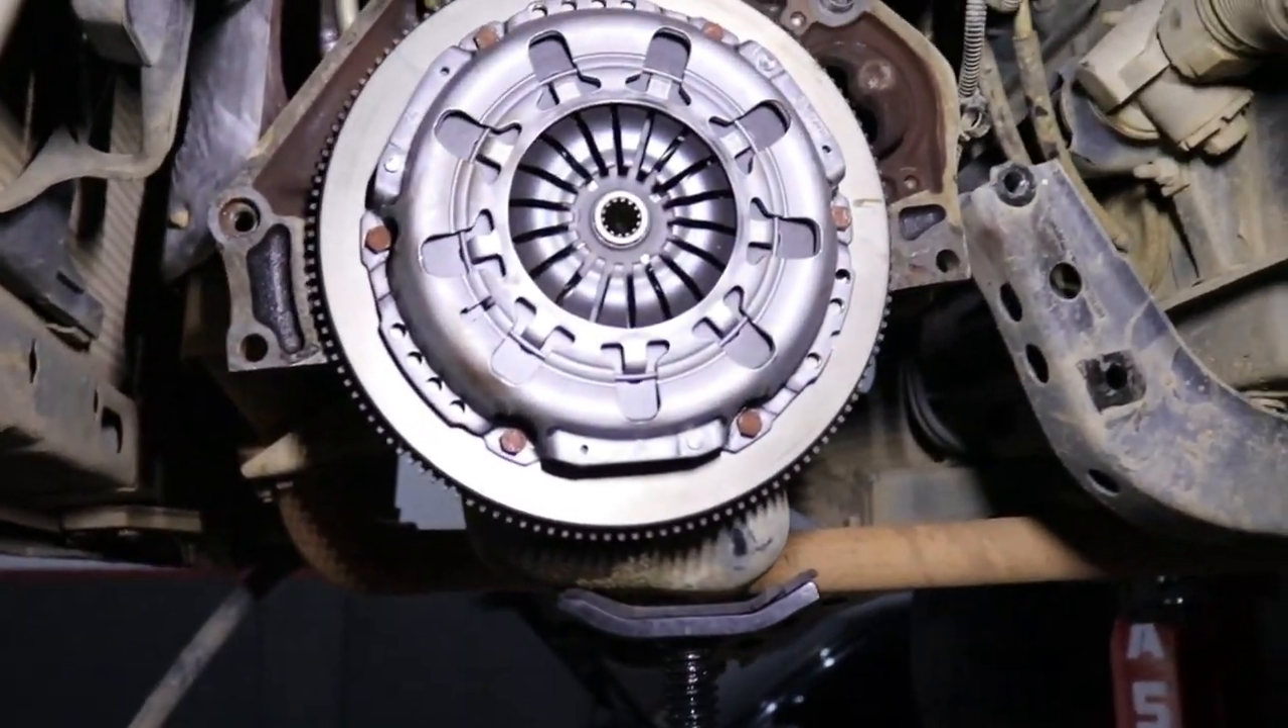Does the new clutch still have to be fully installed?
No.